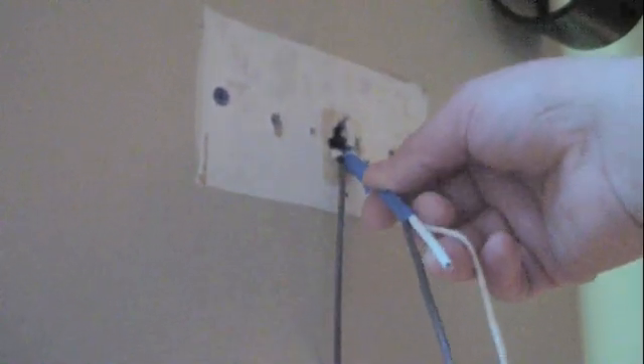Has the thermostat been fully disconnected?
Yes.